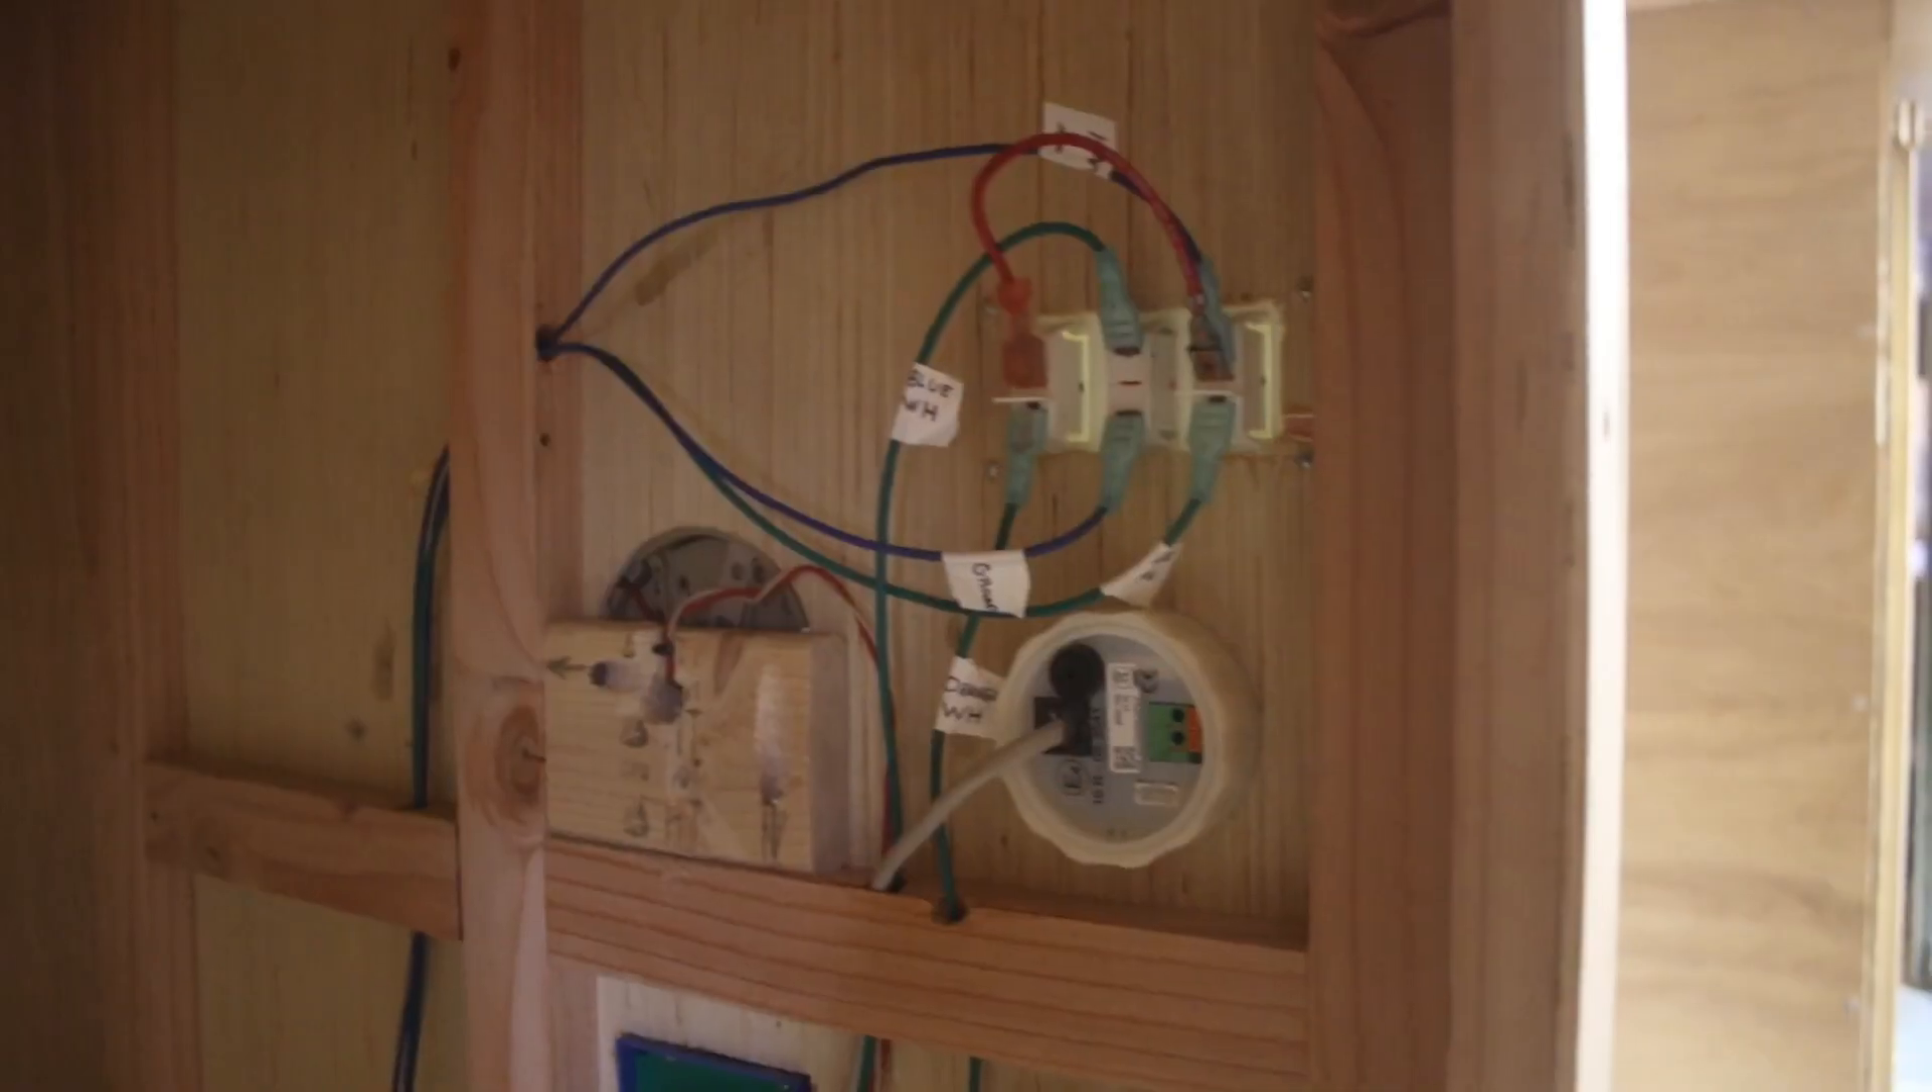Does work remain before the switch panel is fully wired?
No.